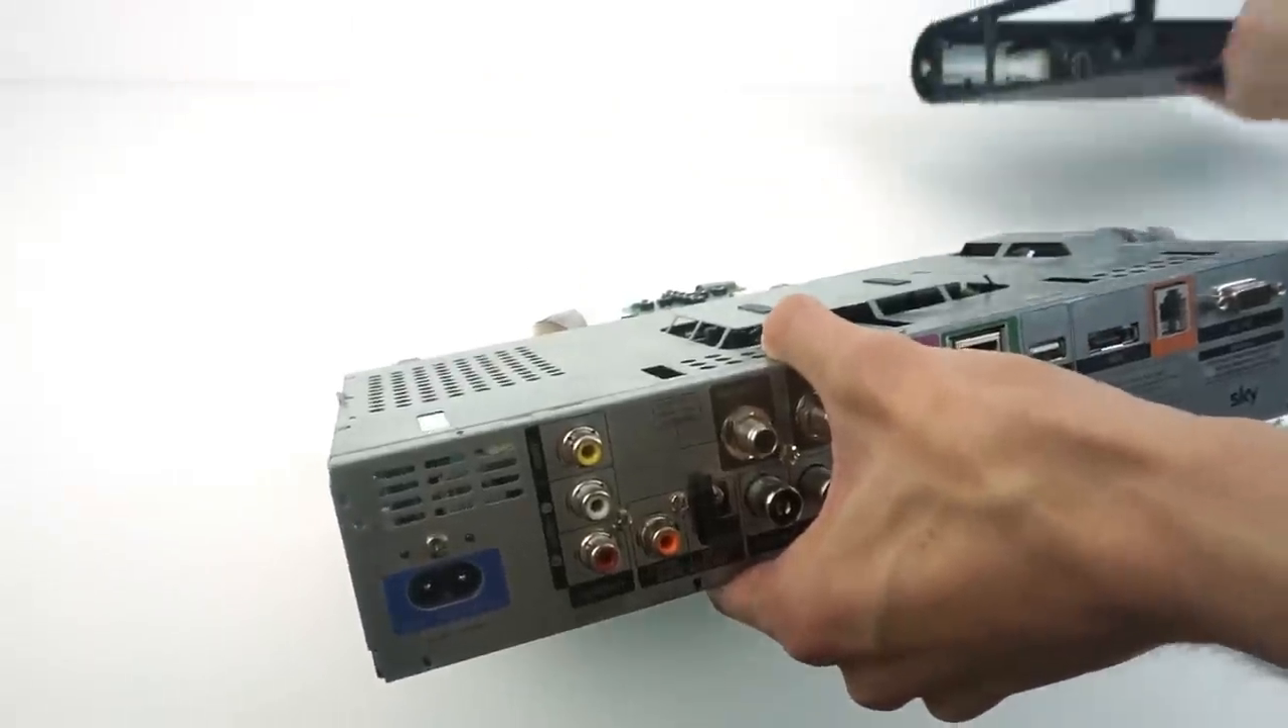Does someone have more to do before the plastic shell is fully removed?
No.